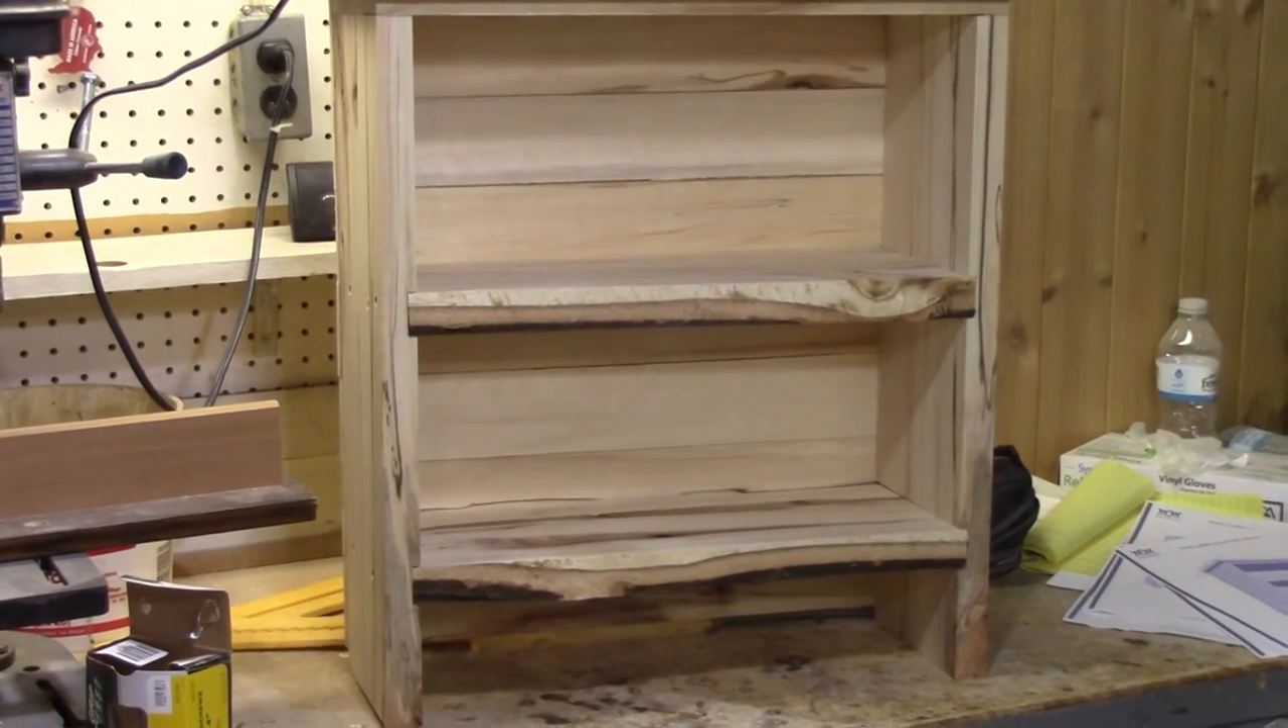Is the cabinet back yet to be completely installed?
No.